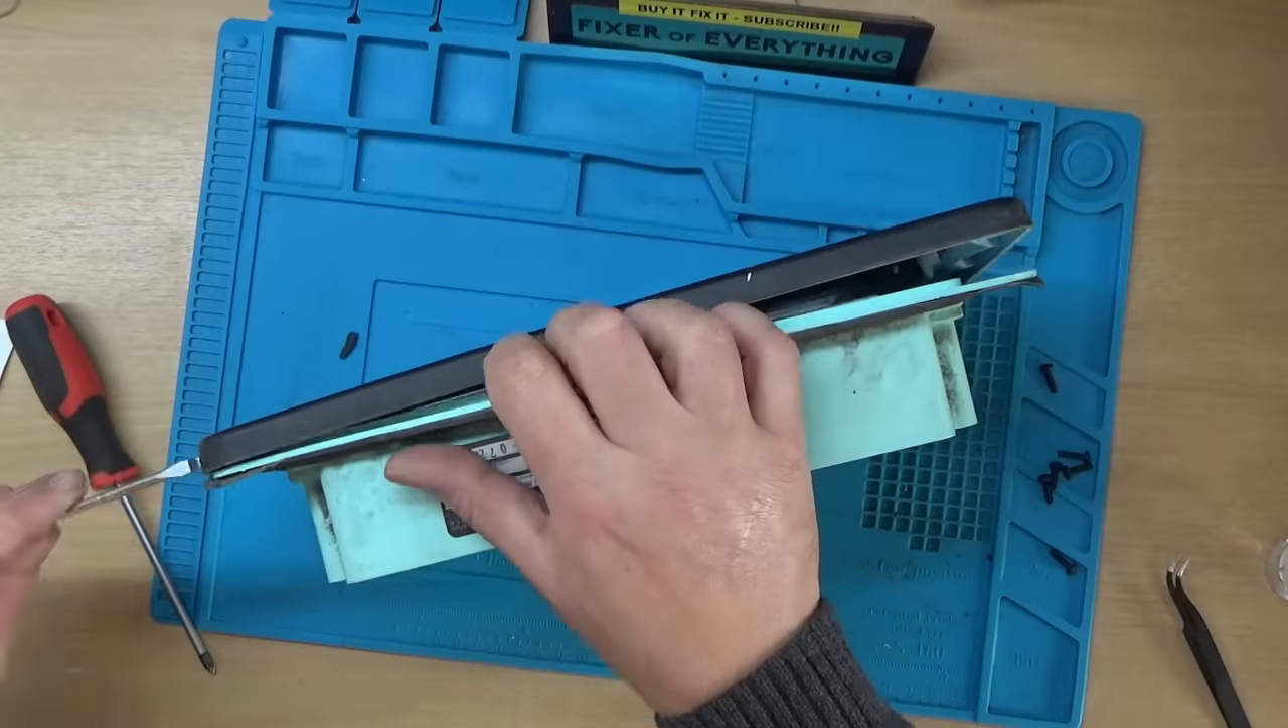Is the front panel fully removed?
No.